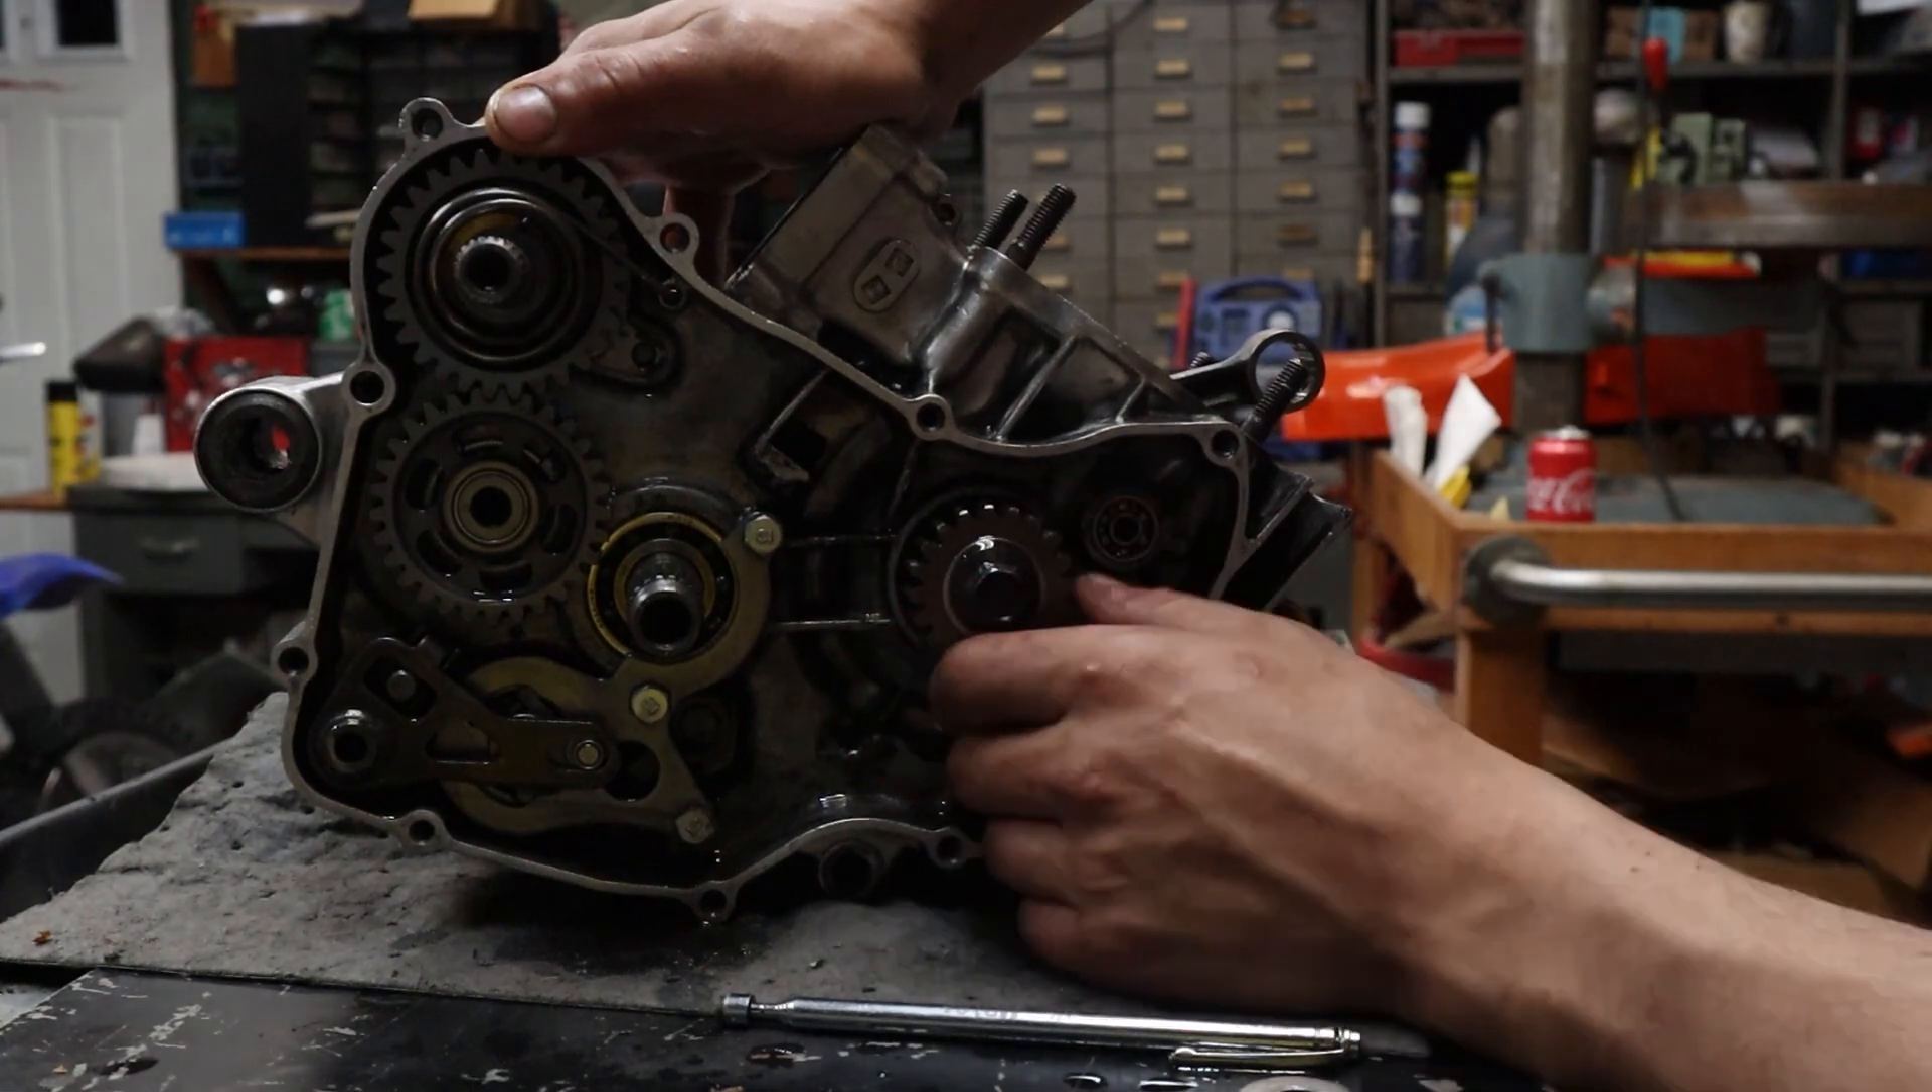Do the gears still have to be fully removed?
Yes.